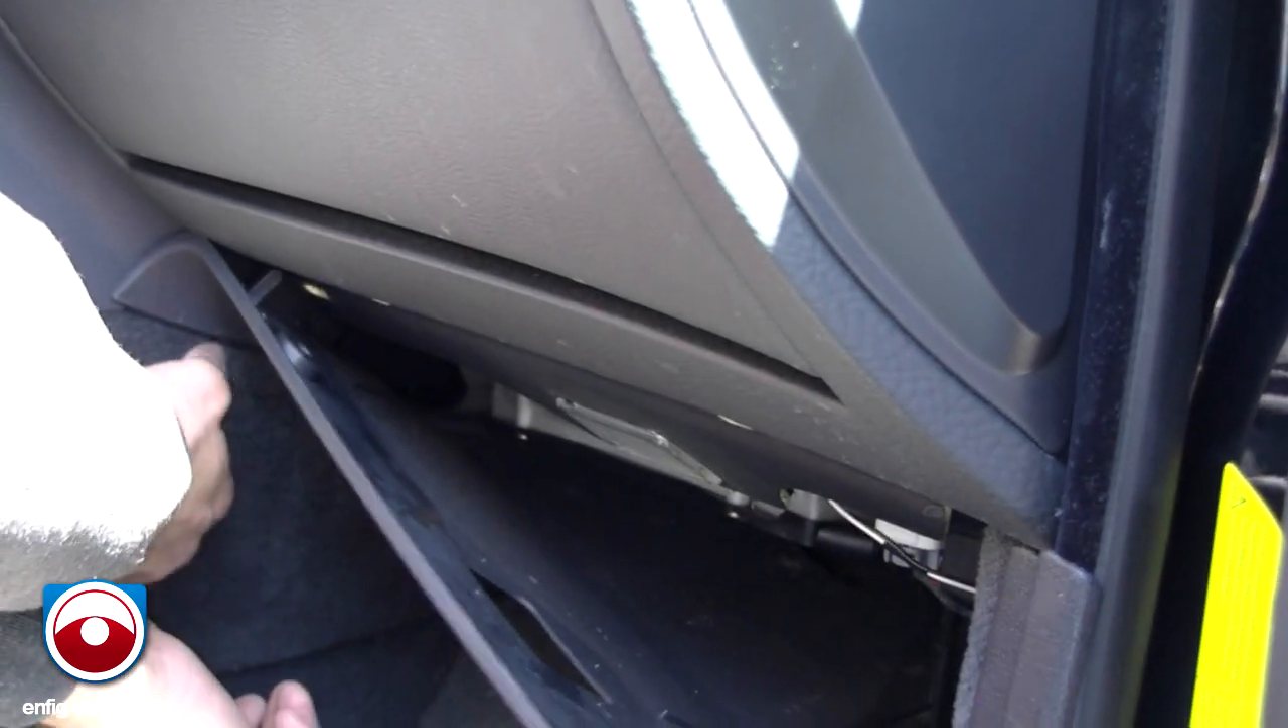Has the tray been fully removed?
No.